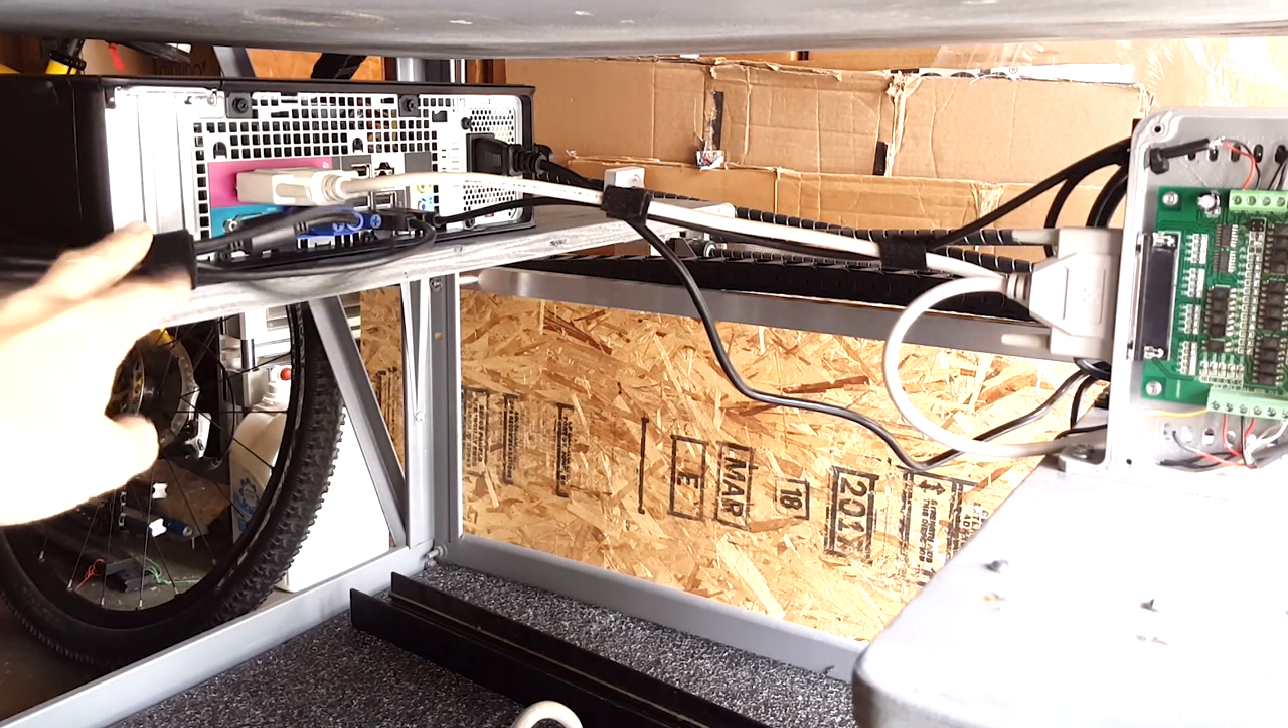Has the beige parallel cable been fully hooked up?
Yes.